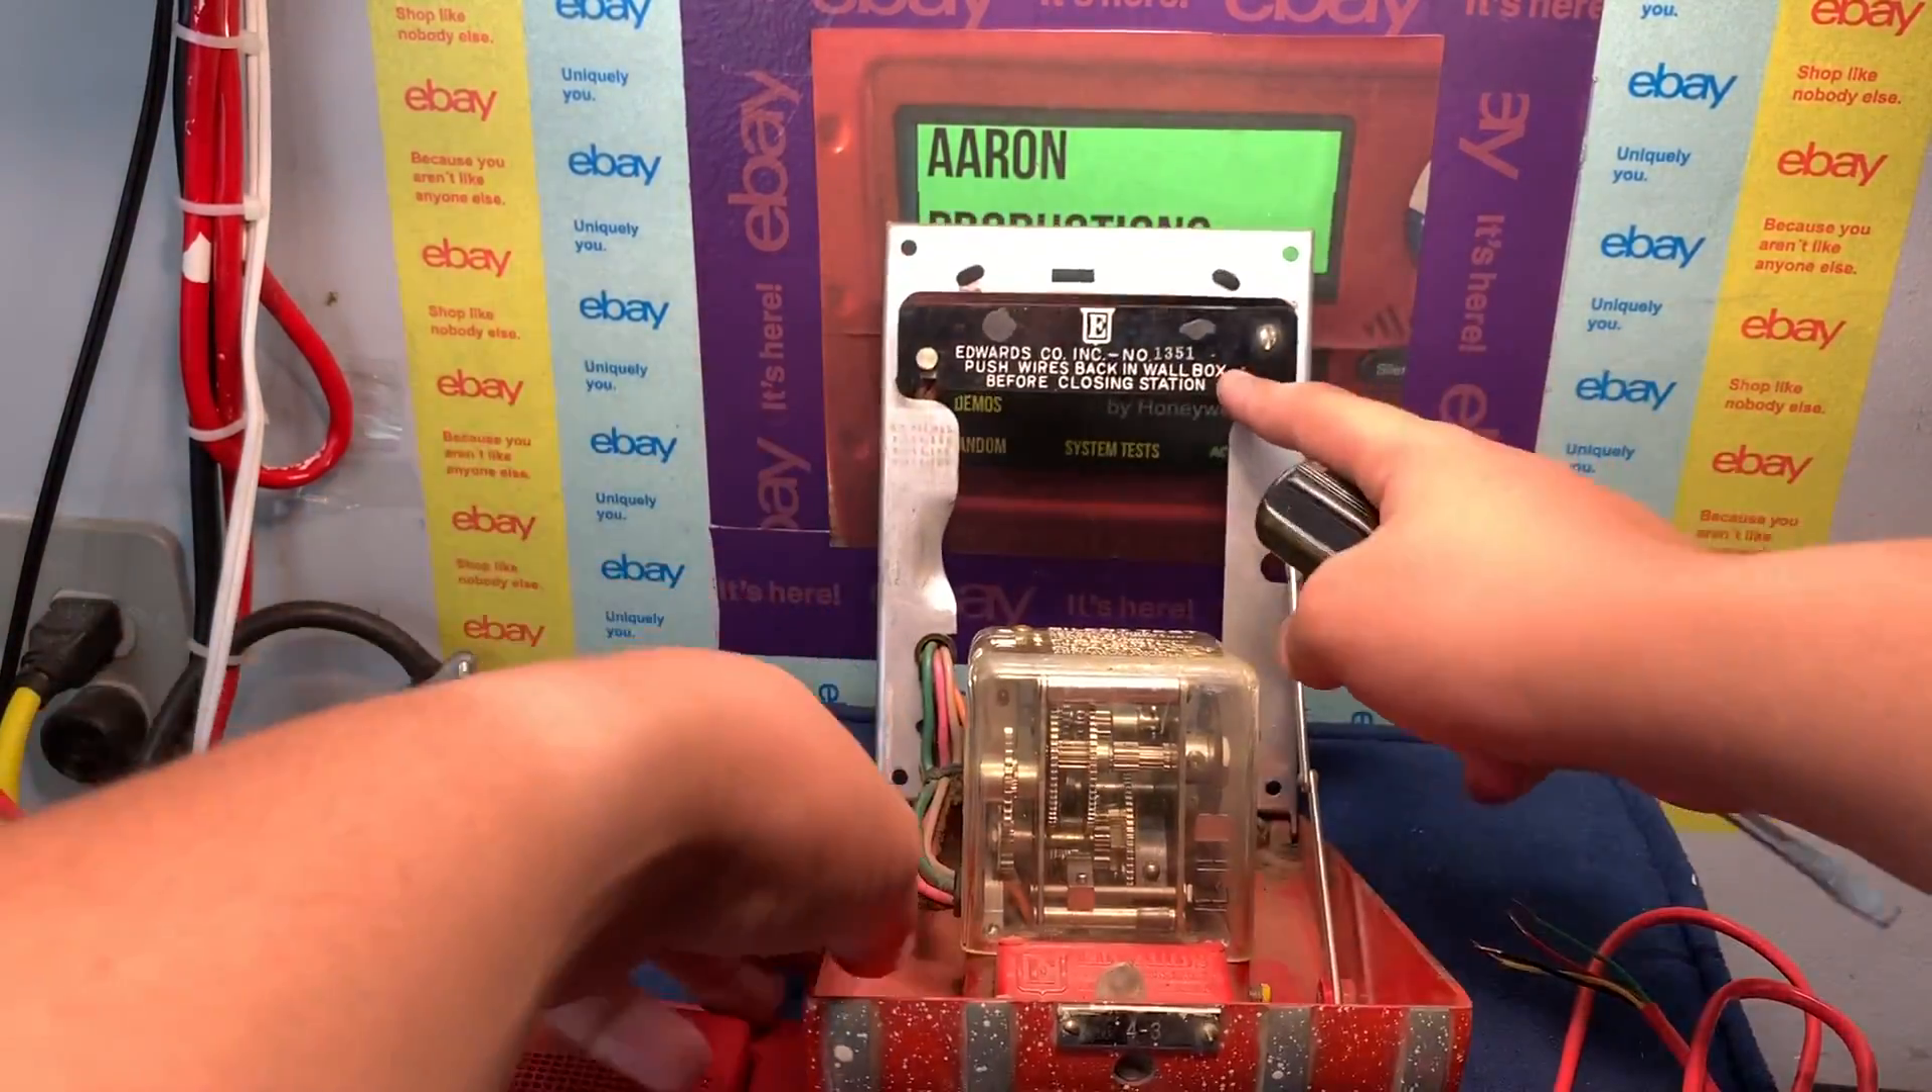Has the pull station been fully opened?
Yes.